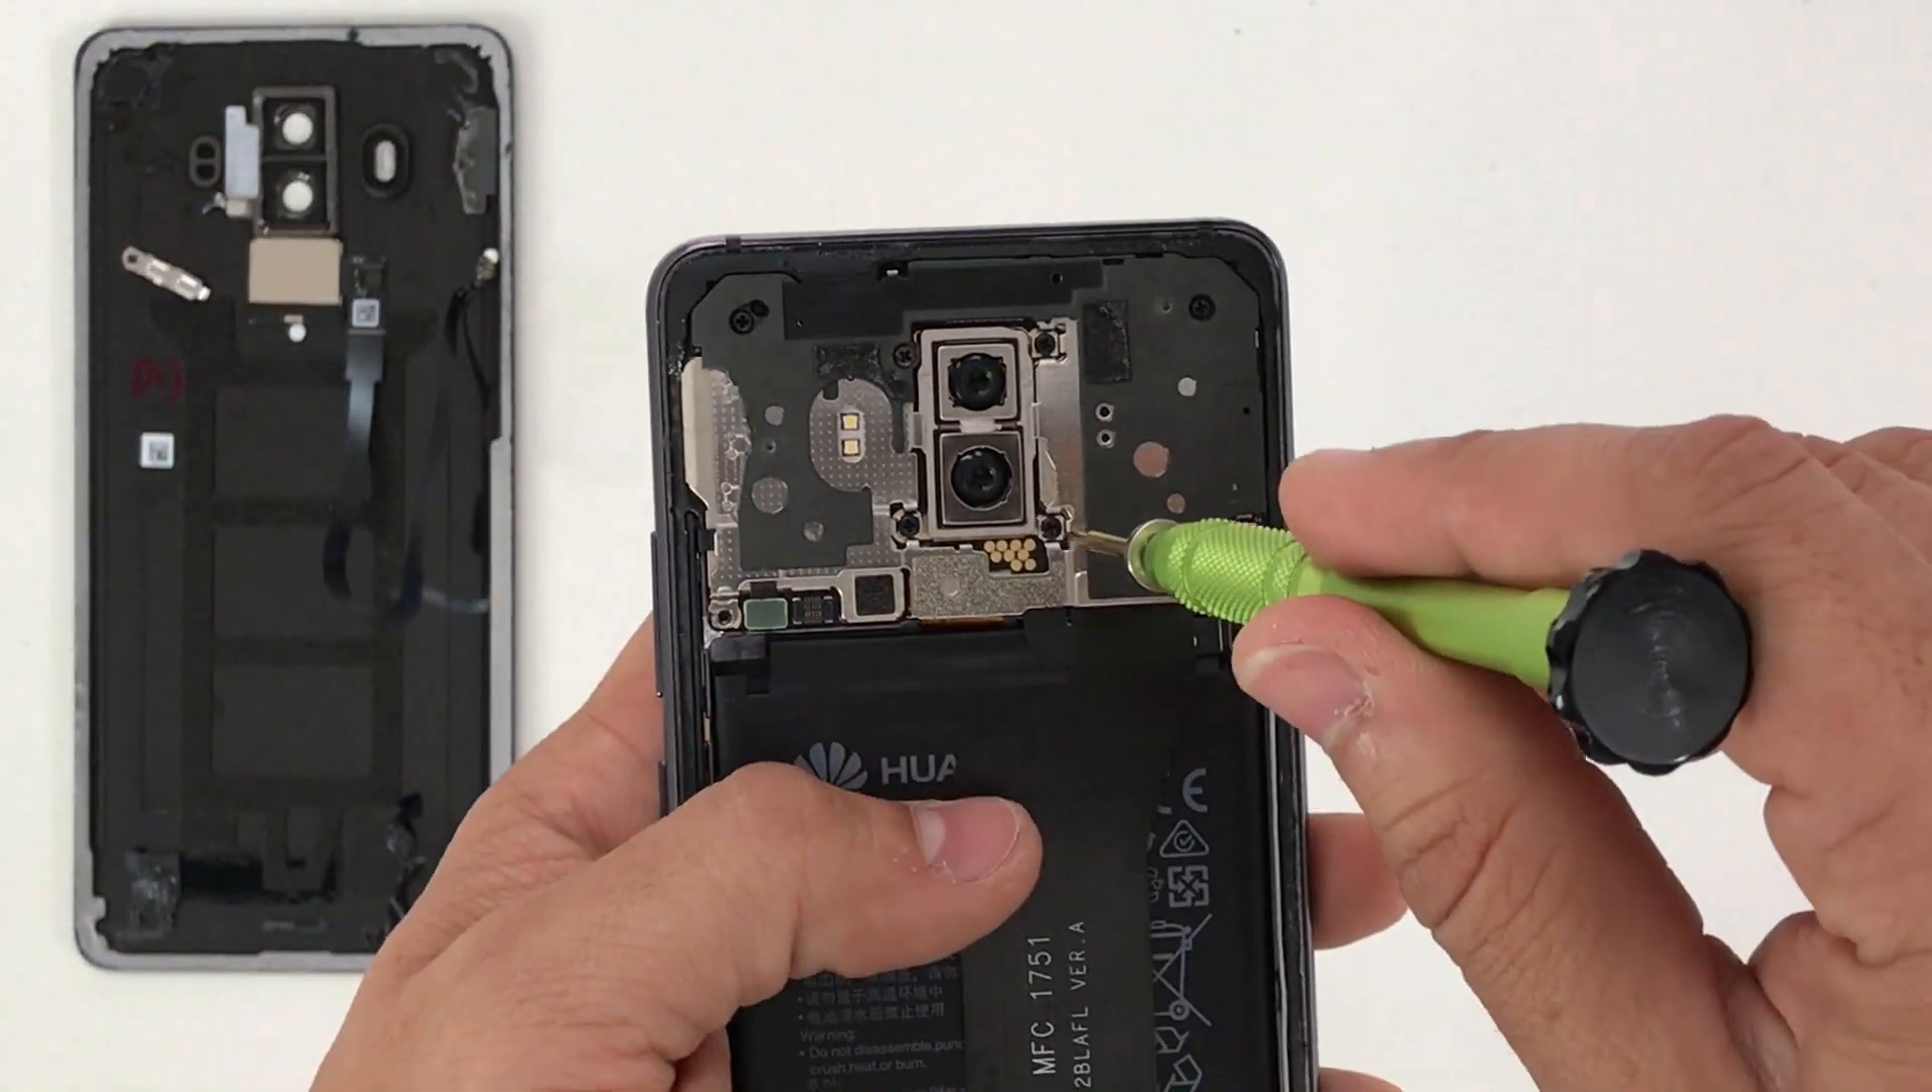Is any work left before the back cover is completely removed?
No.